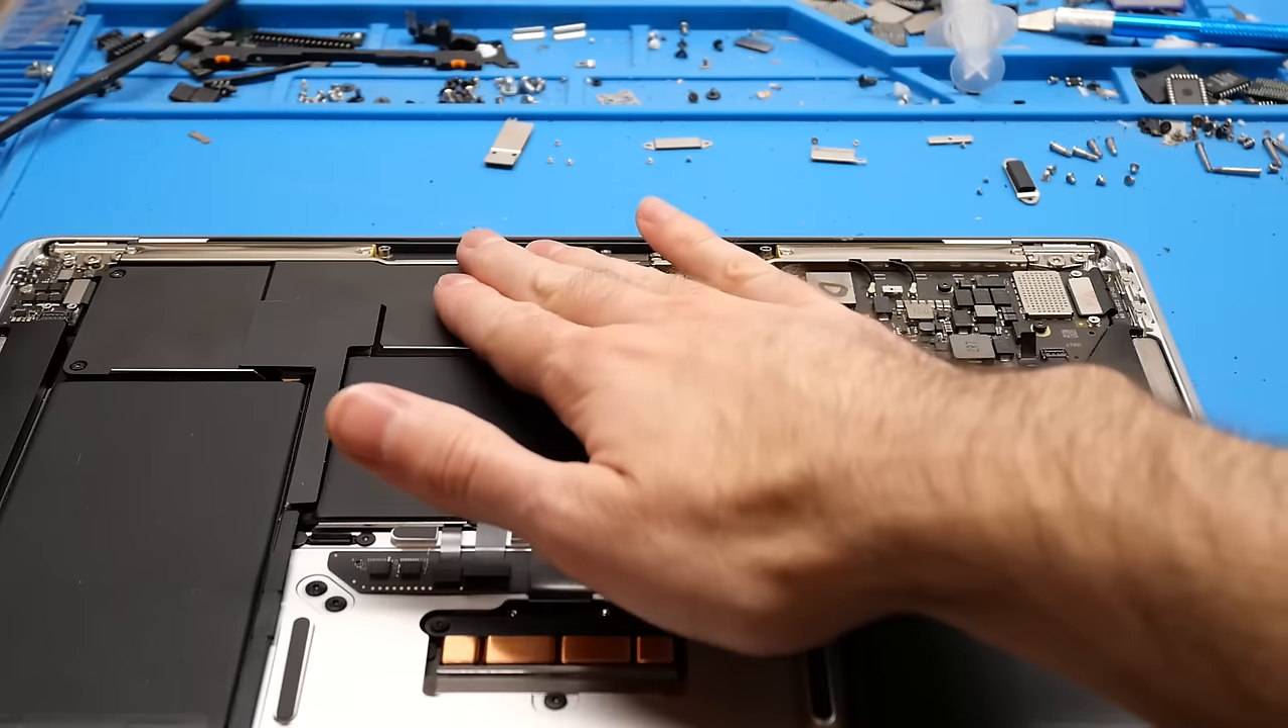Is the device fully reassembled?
No.